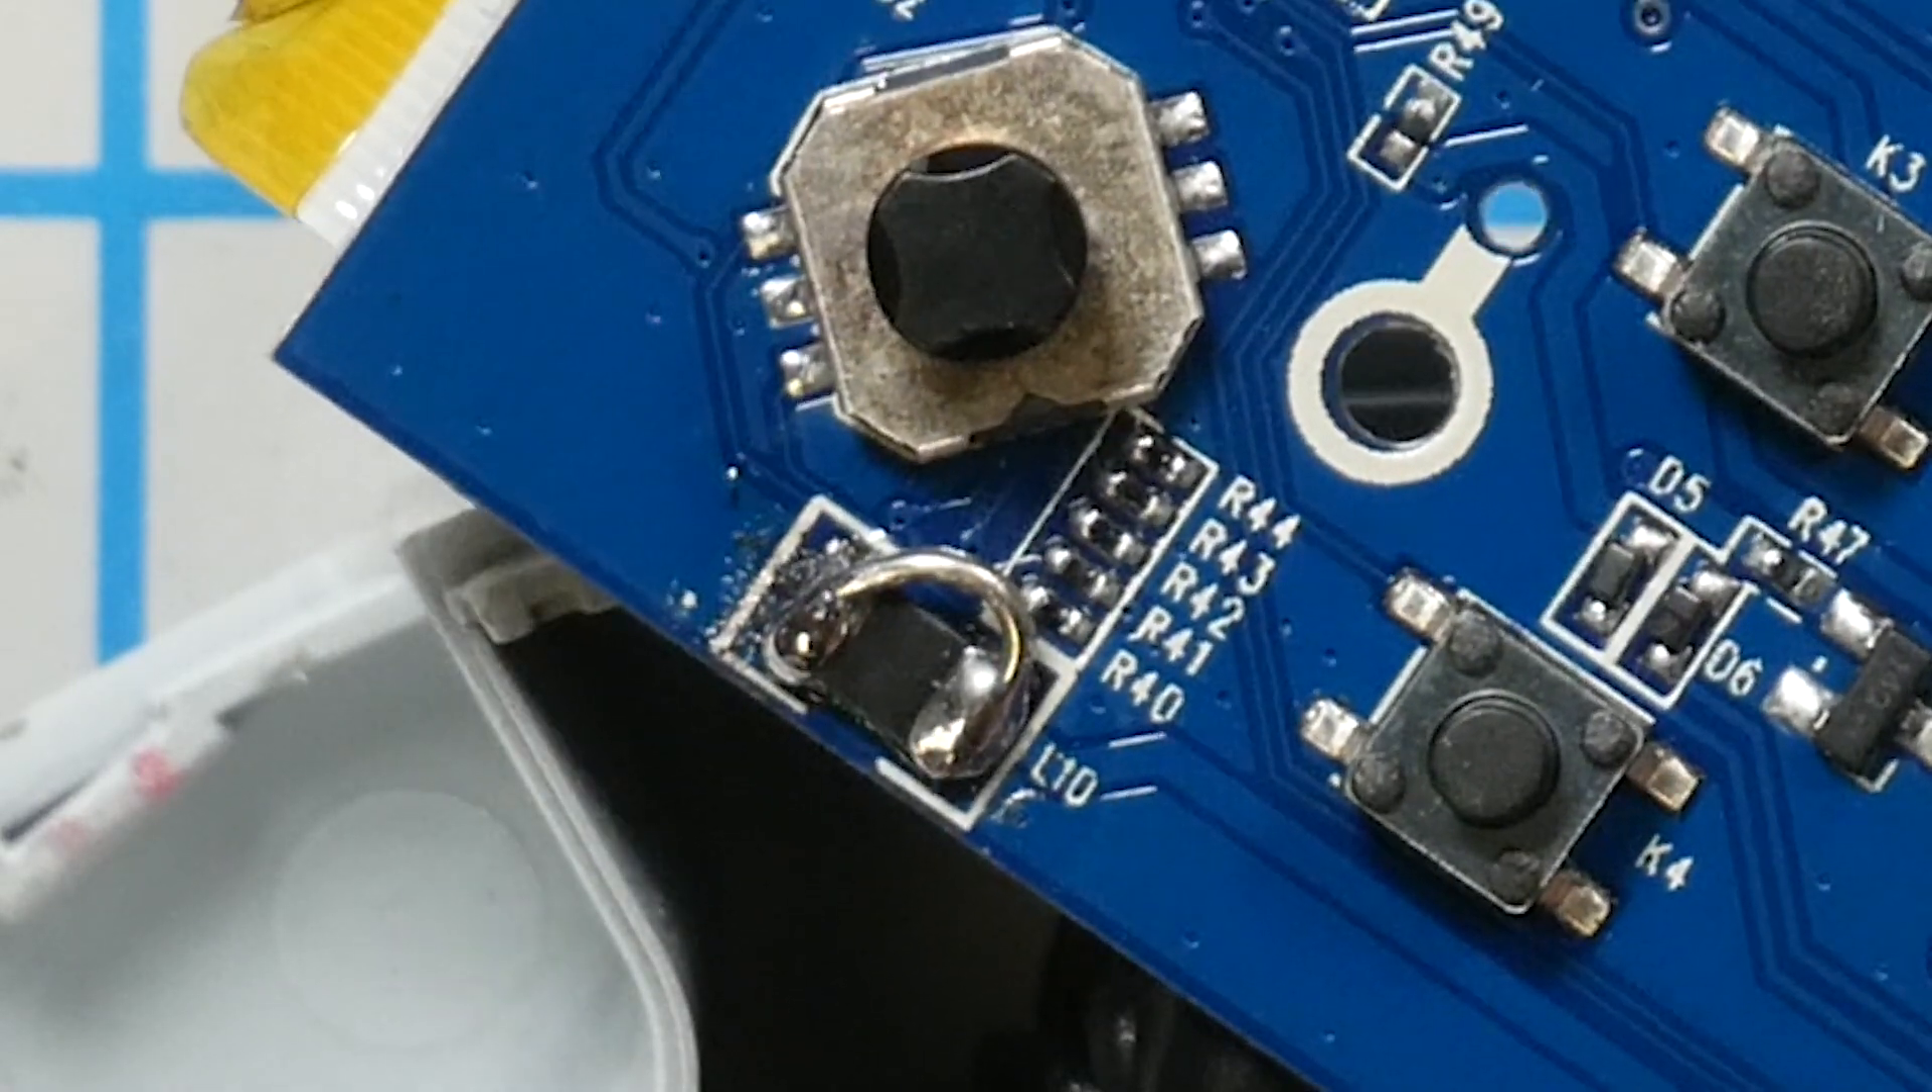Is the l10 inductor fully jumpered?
Yes.